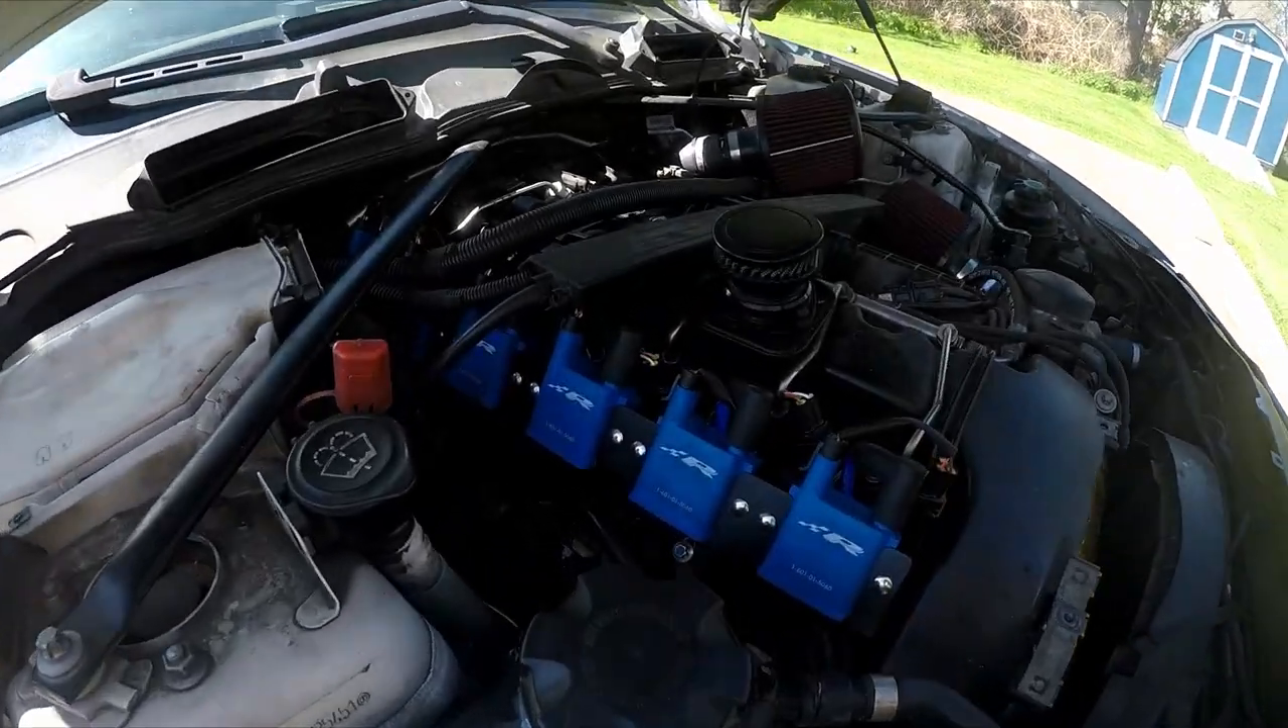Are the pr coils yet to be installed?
No.